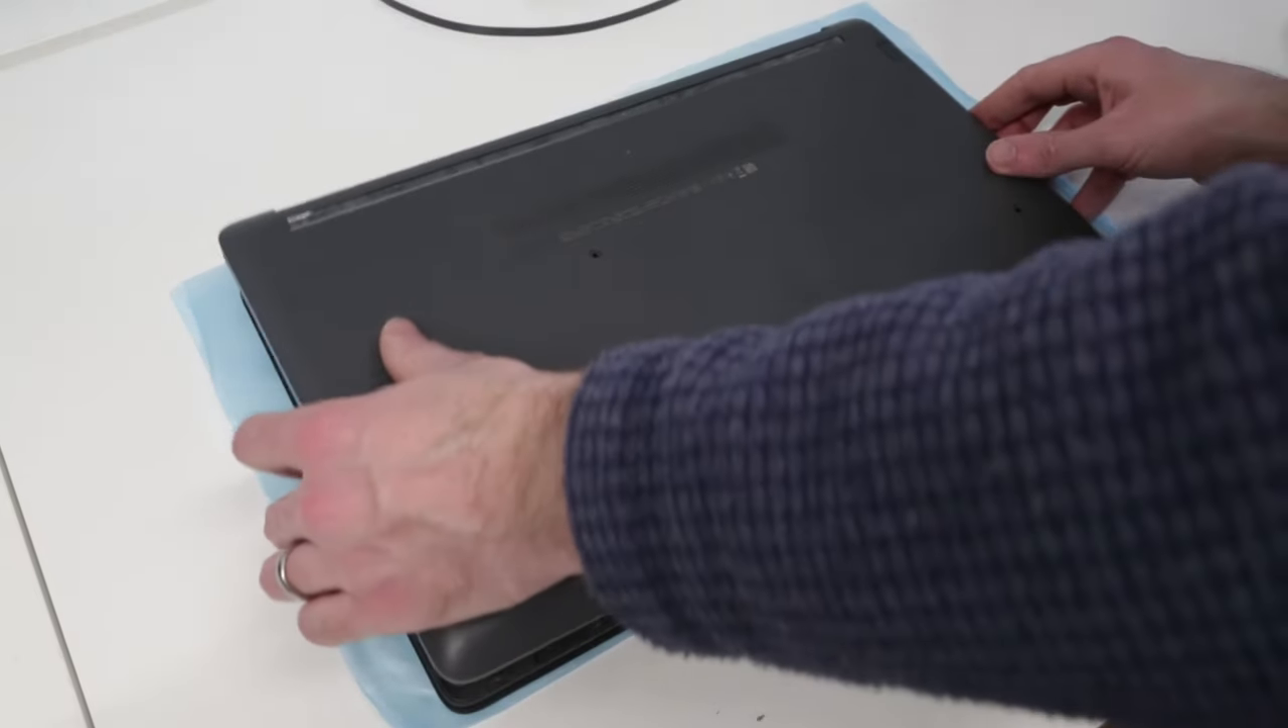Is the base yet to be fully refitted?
Yes.